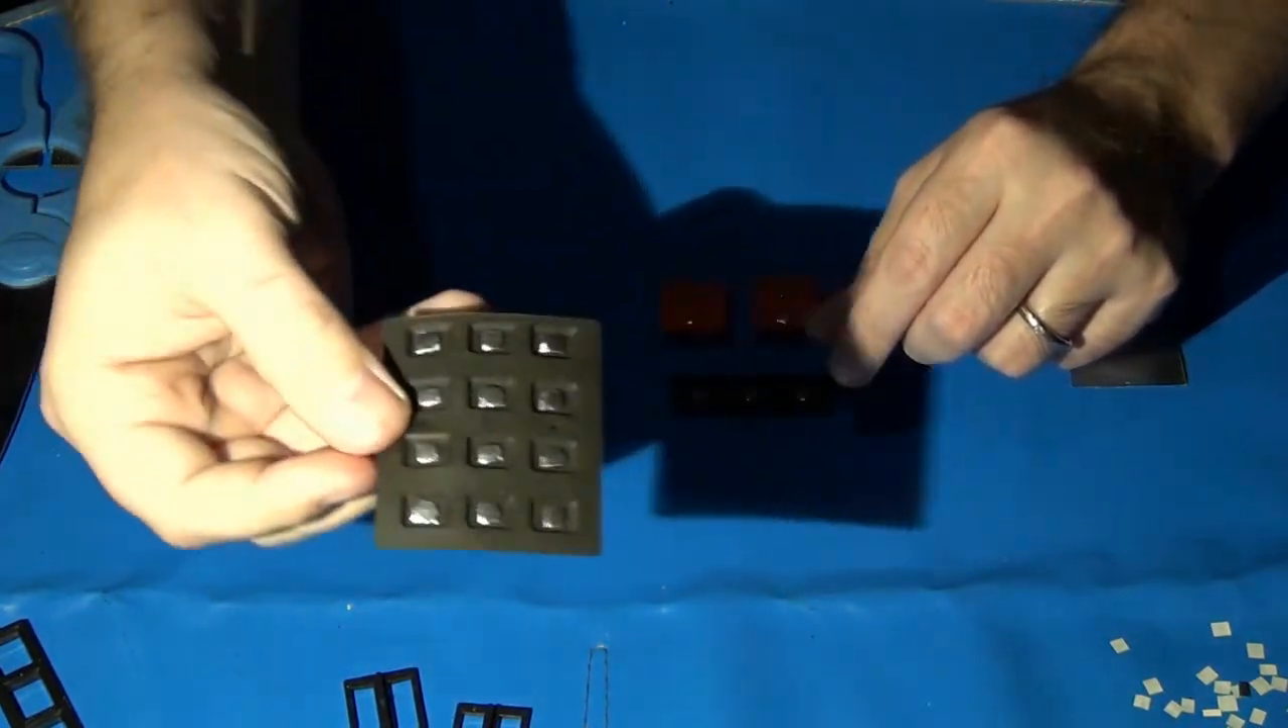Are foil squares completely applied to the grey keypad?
Yes.